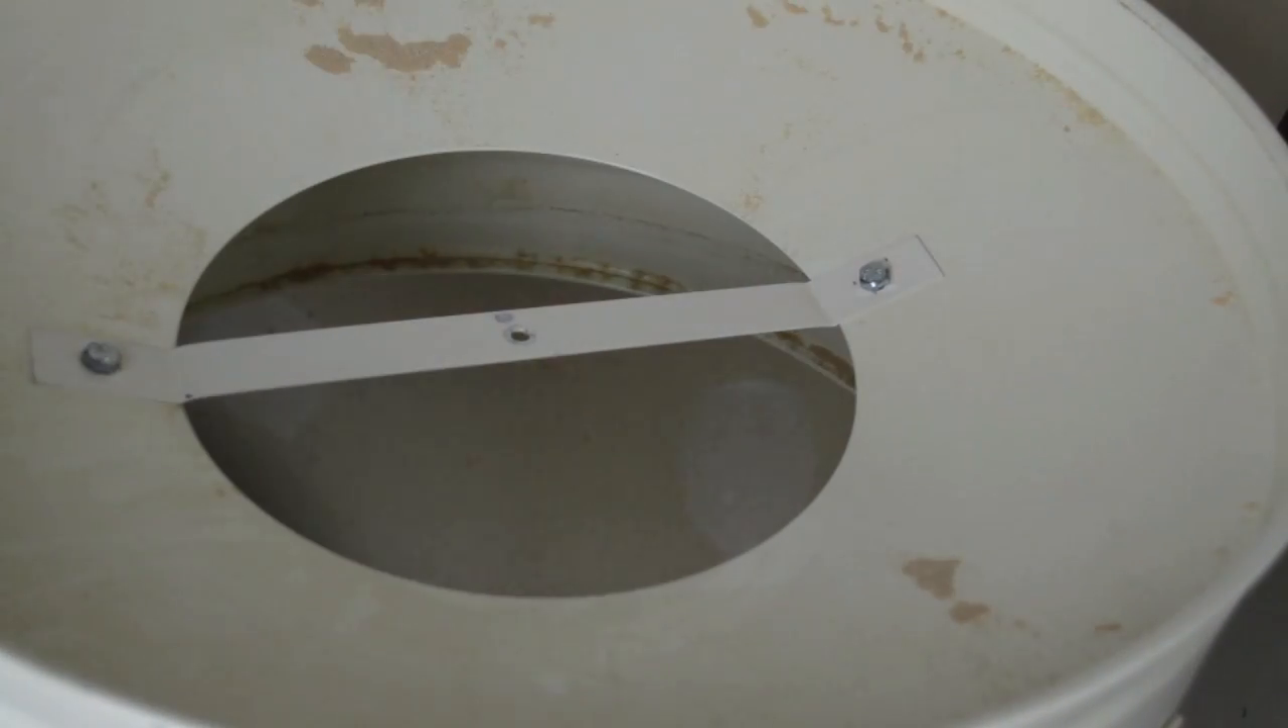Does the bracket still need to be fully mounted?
No.